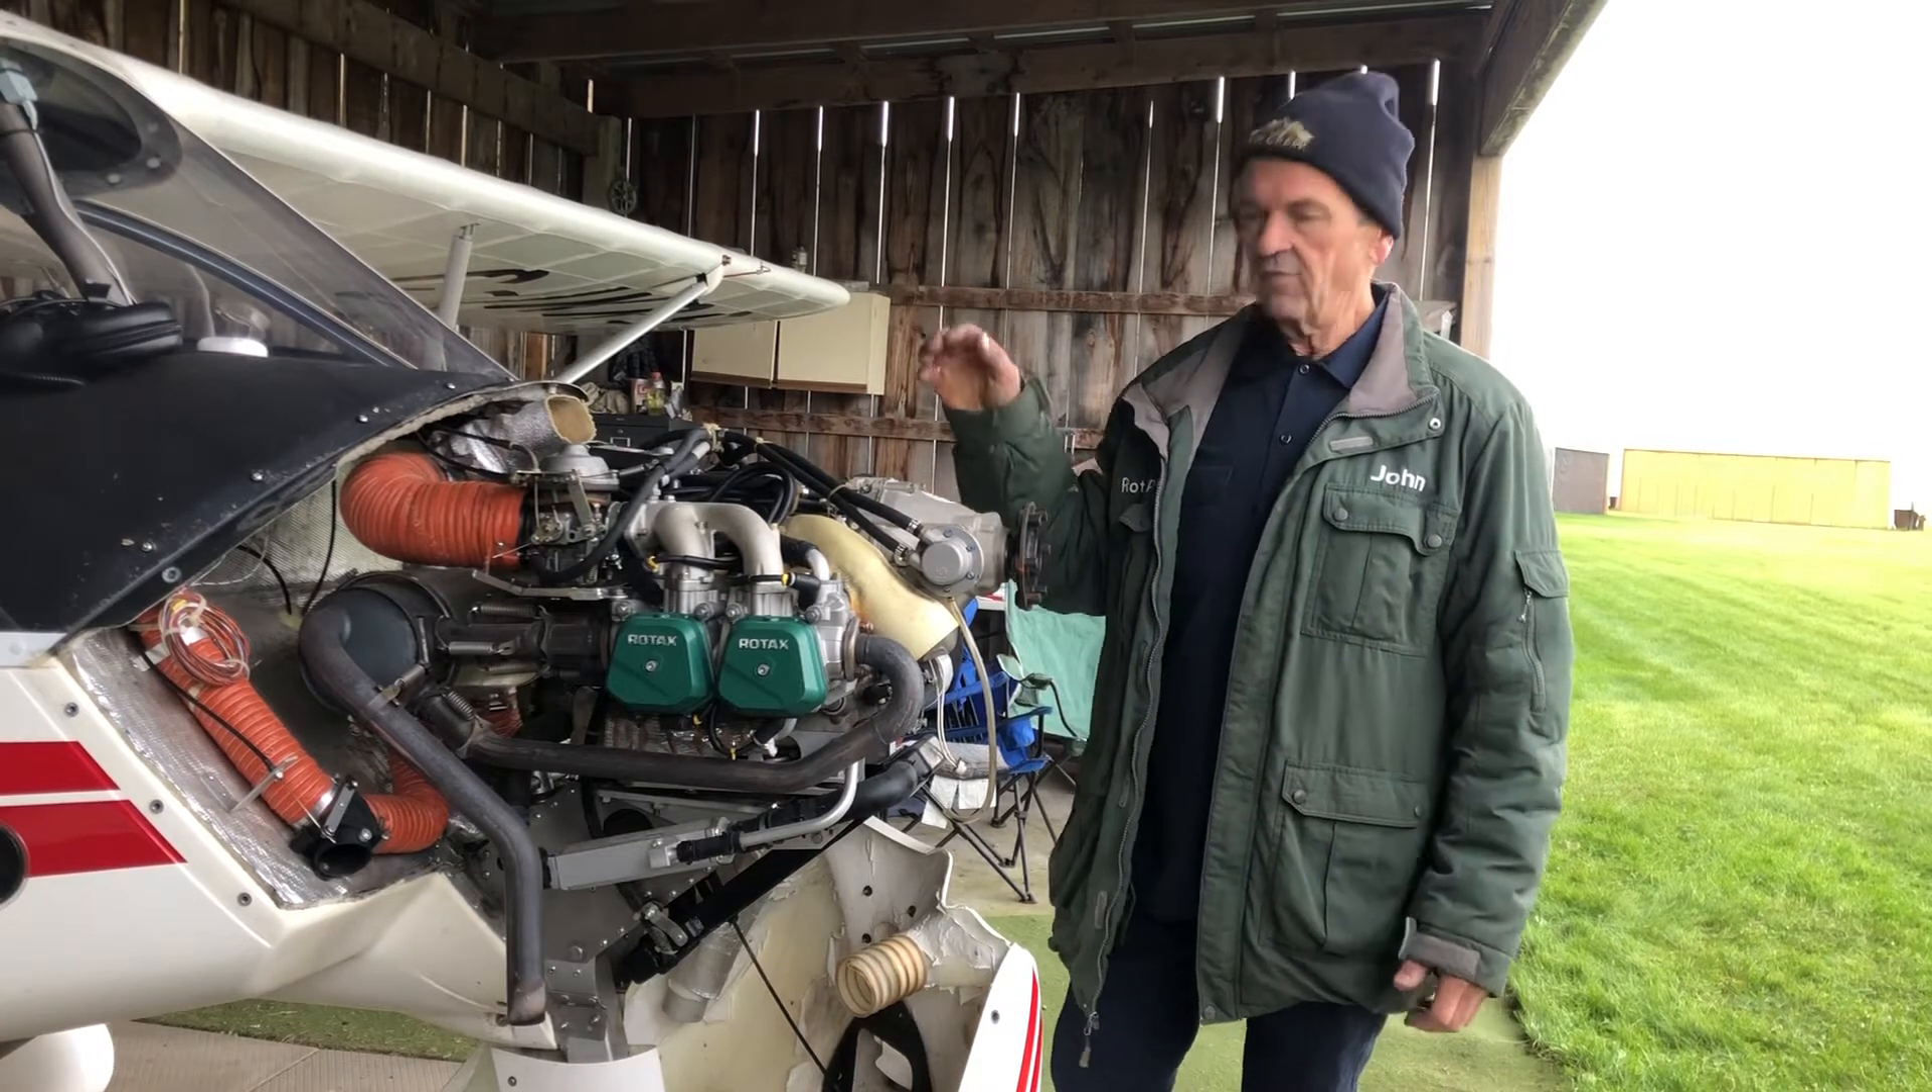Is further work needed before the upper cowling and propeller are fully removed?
No.